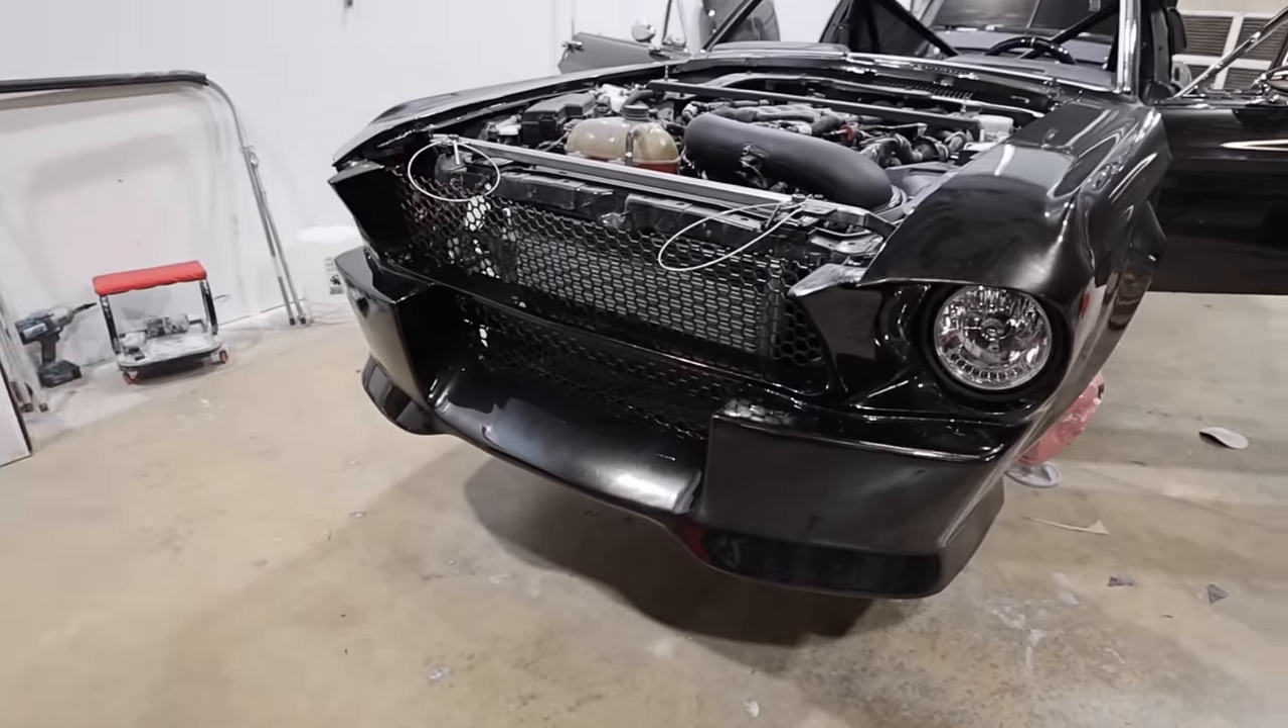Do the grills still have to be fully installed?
No.